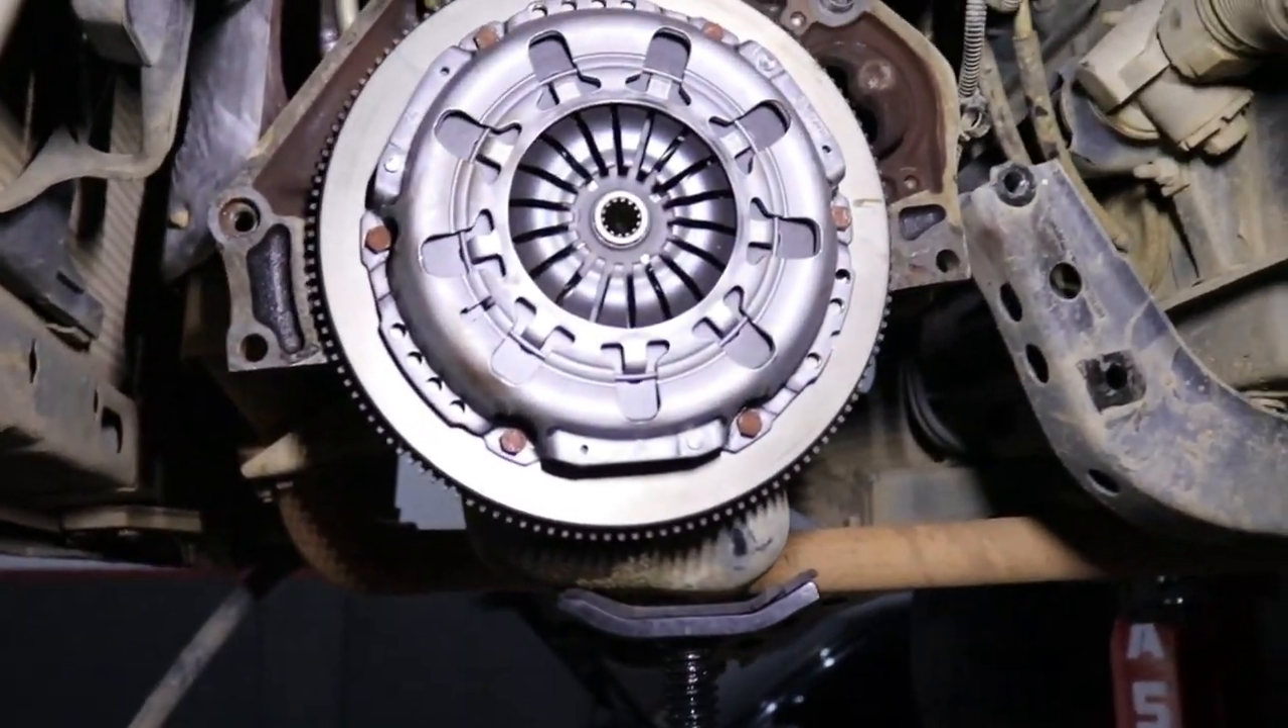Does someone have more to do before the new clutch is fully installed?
No.